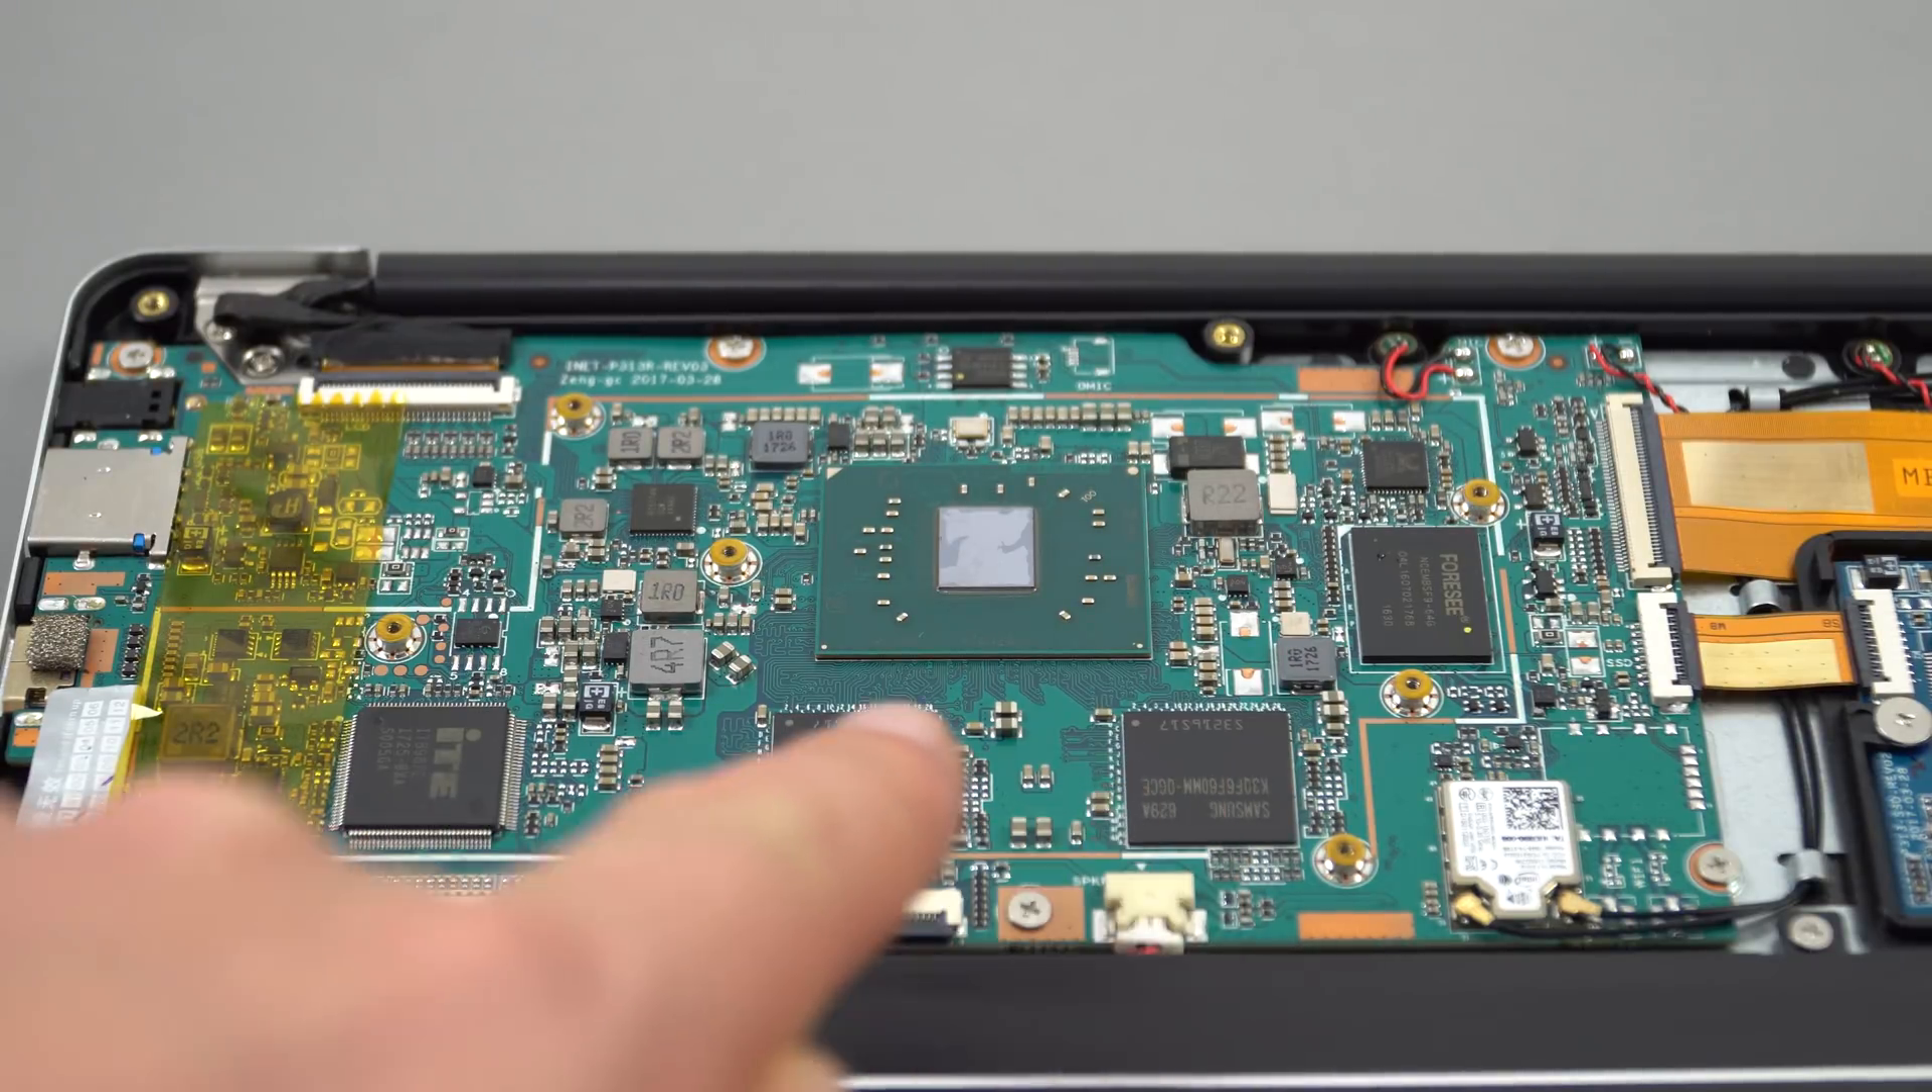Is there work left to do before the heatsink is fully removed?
No.